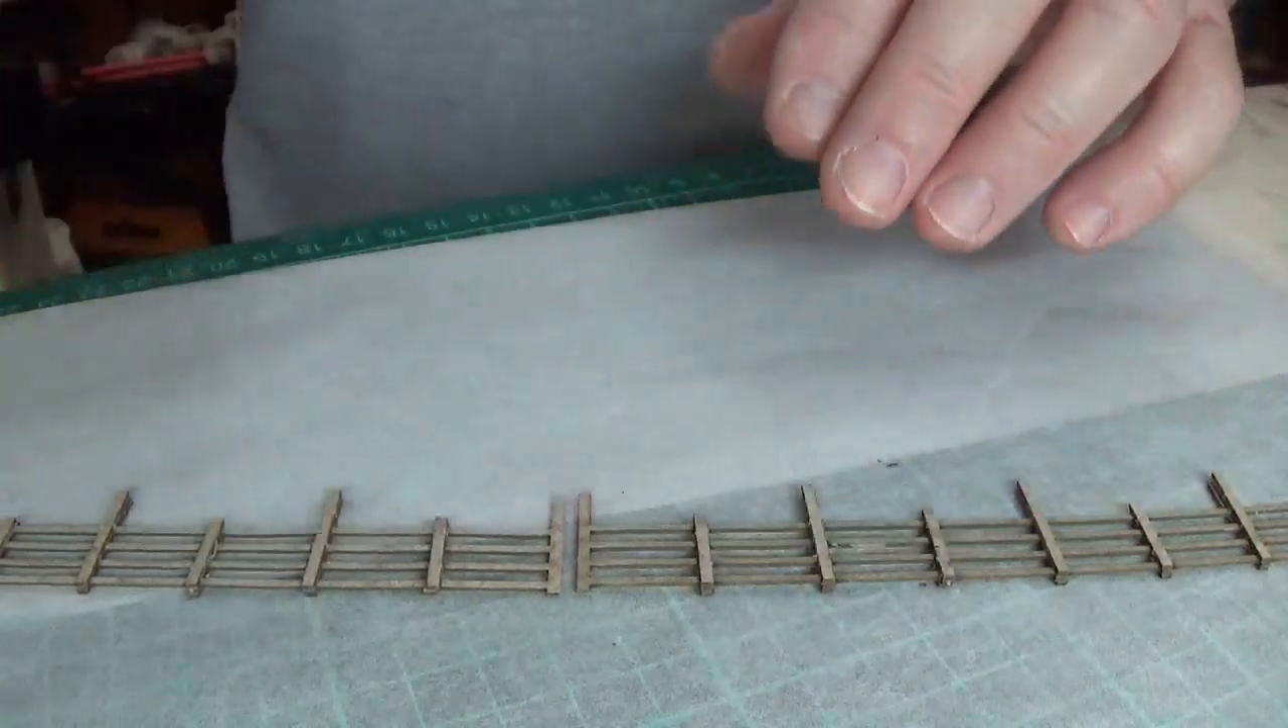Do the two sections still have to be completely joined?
Yes.